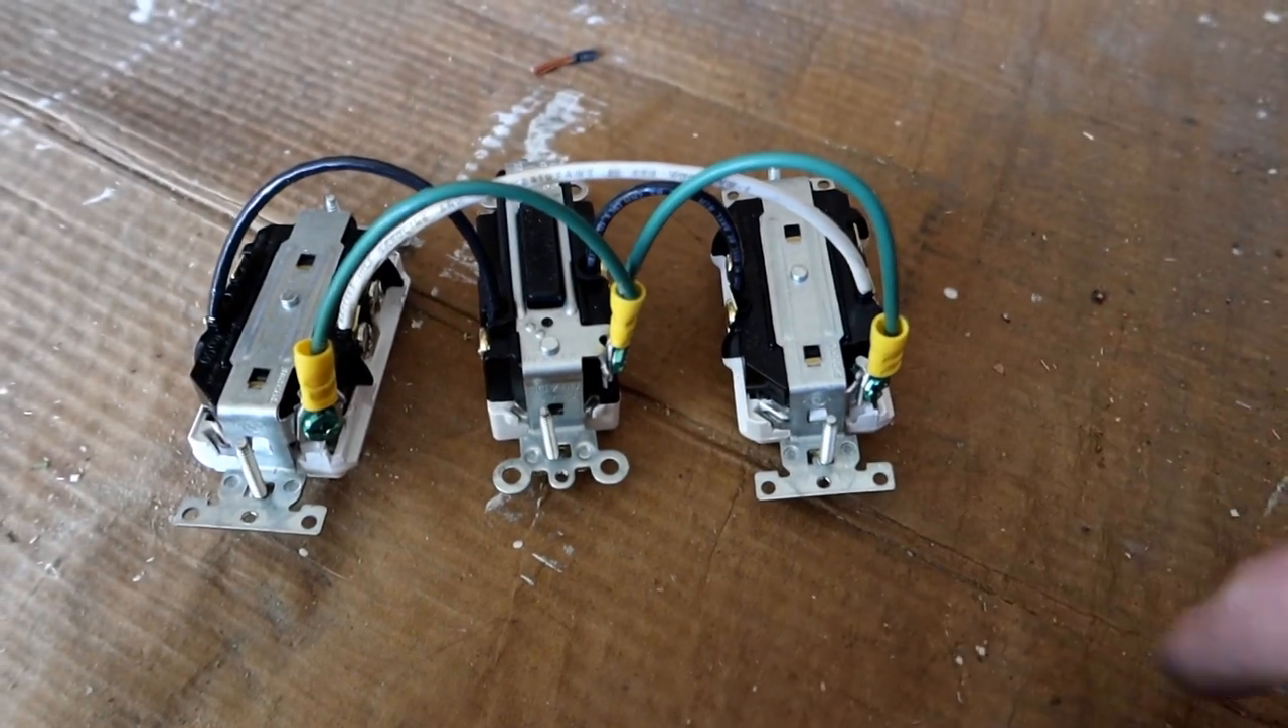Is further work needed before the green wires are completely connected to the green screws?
No.